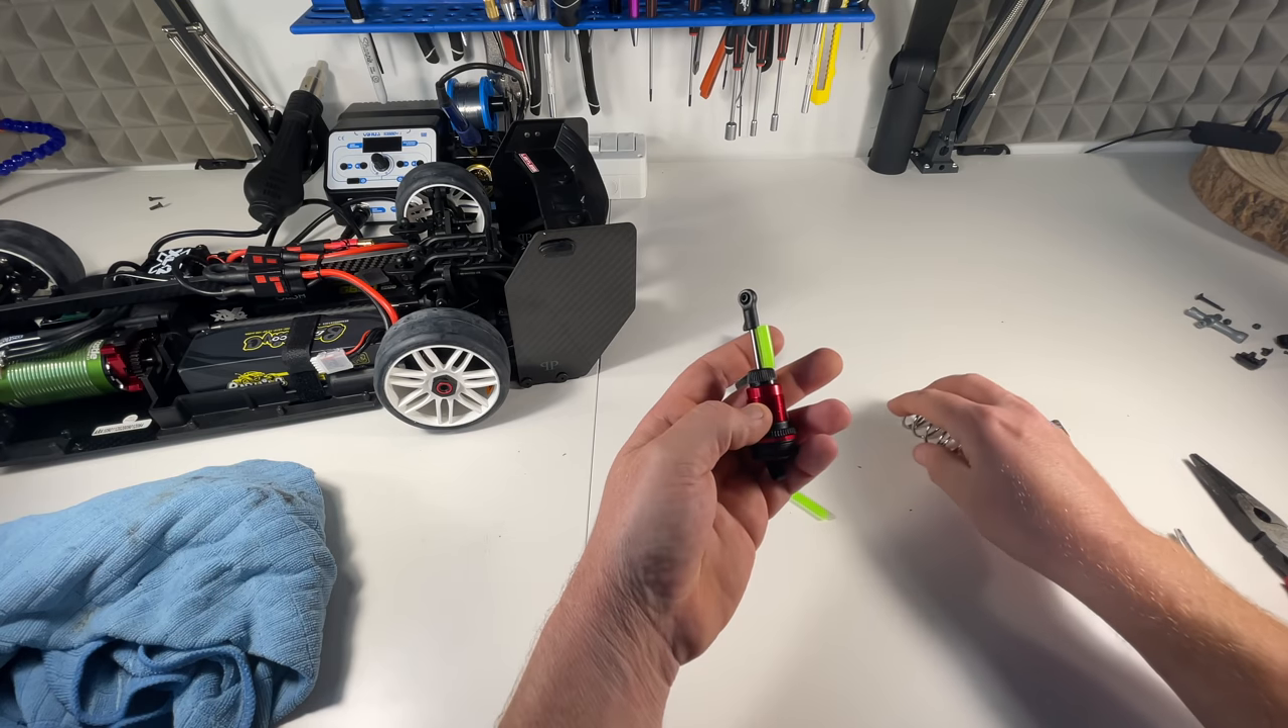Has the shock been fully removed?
Yes.